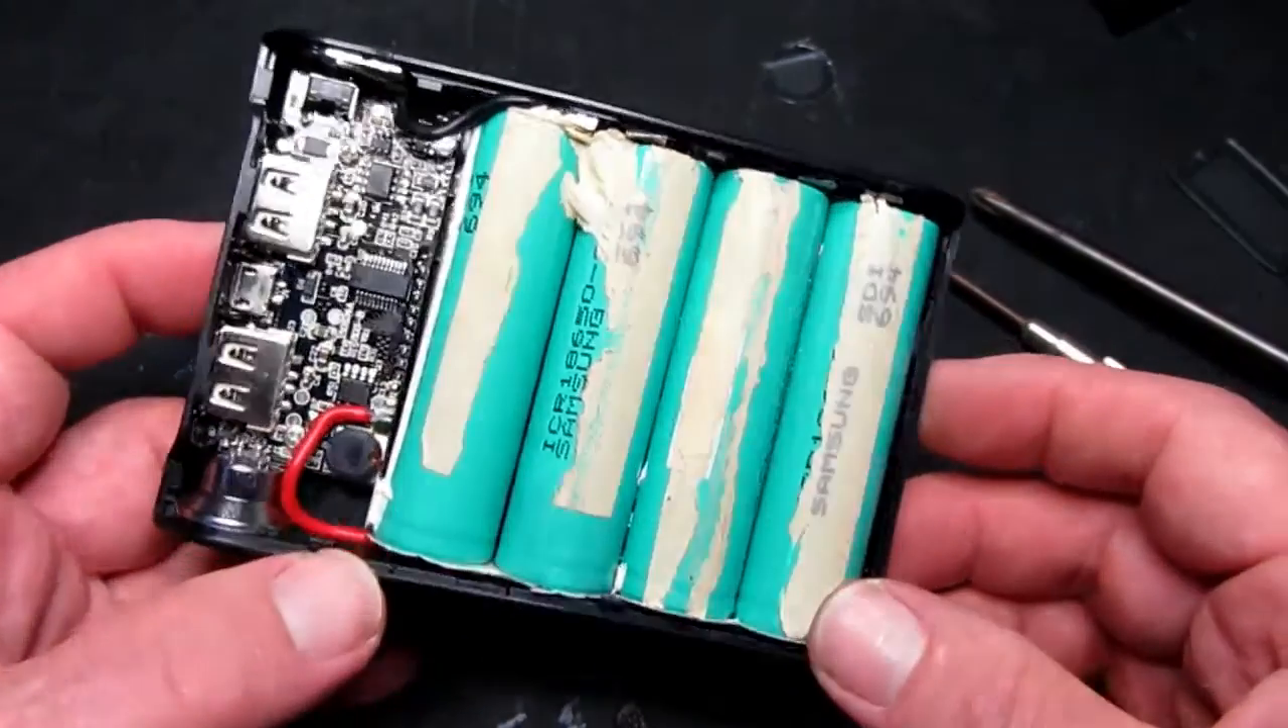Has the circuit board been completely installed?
Yes.